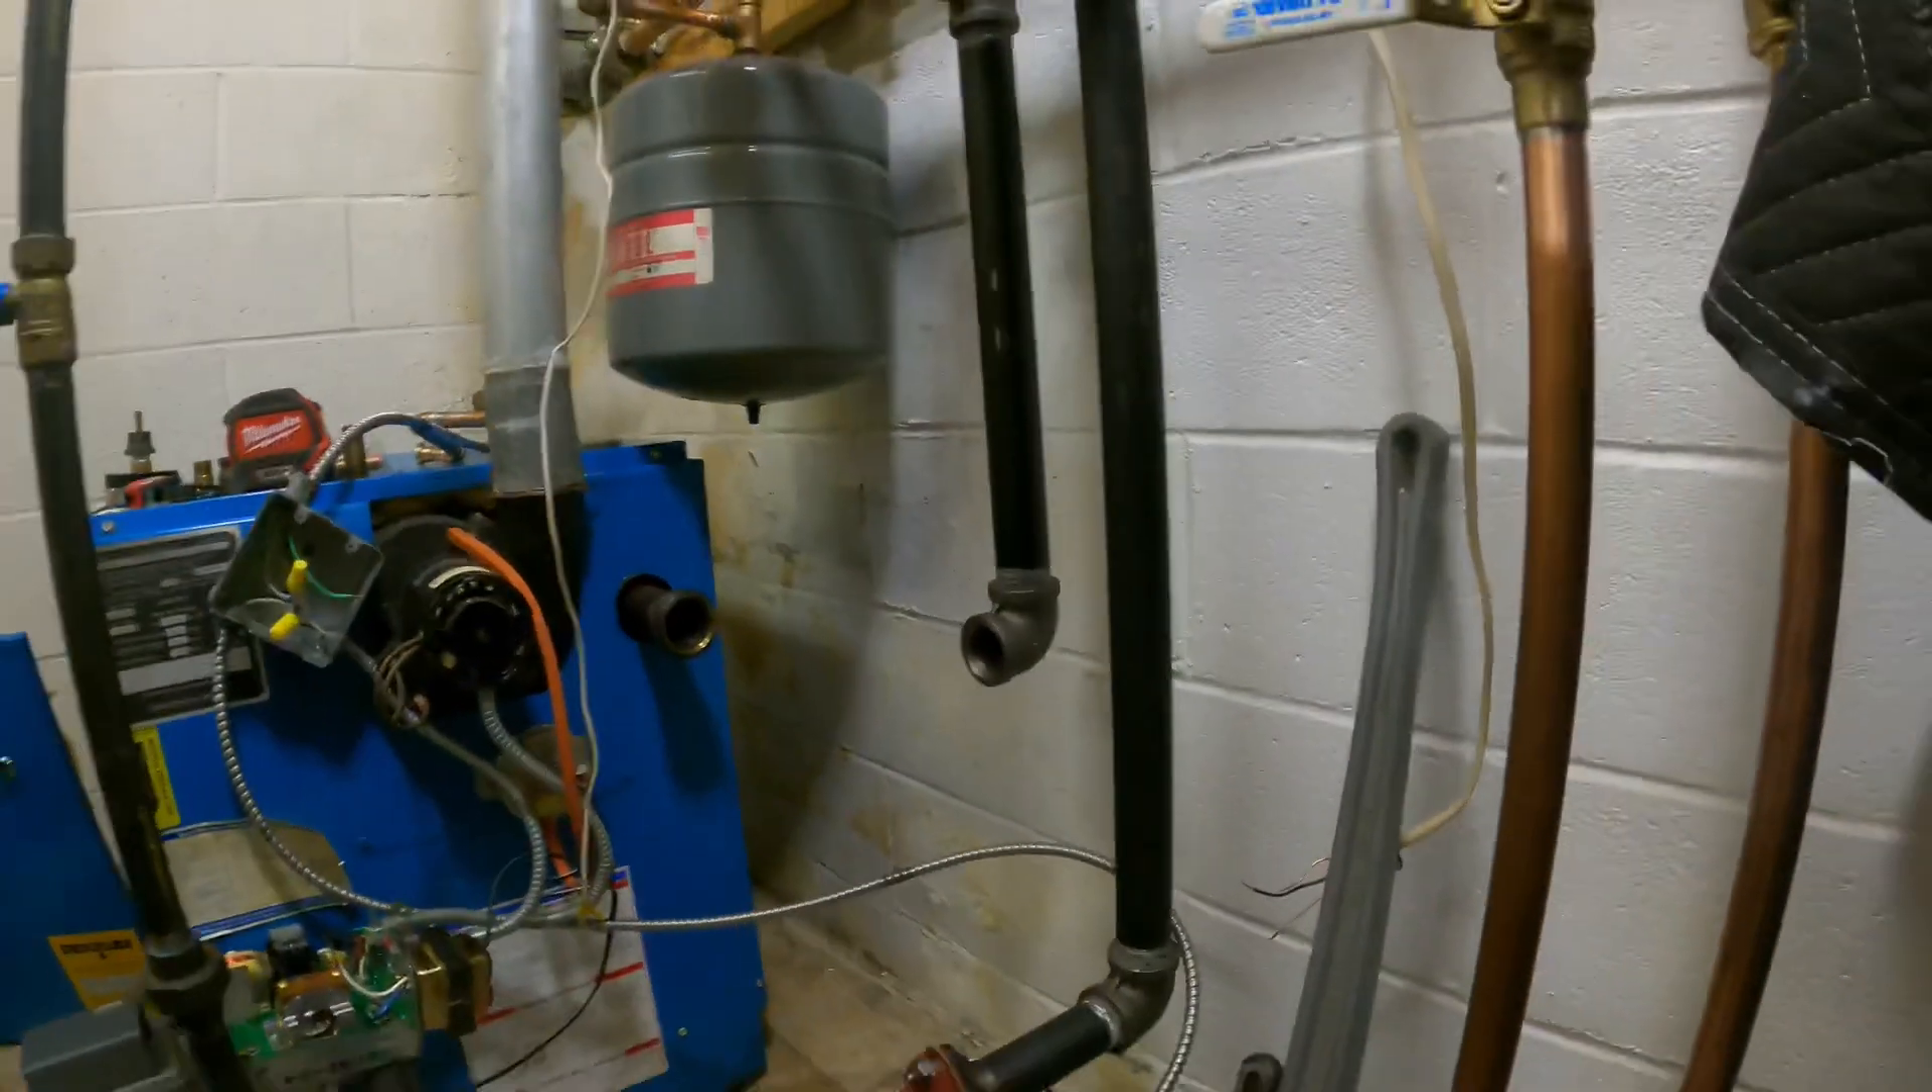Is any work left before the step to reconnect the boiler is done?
Yes.